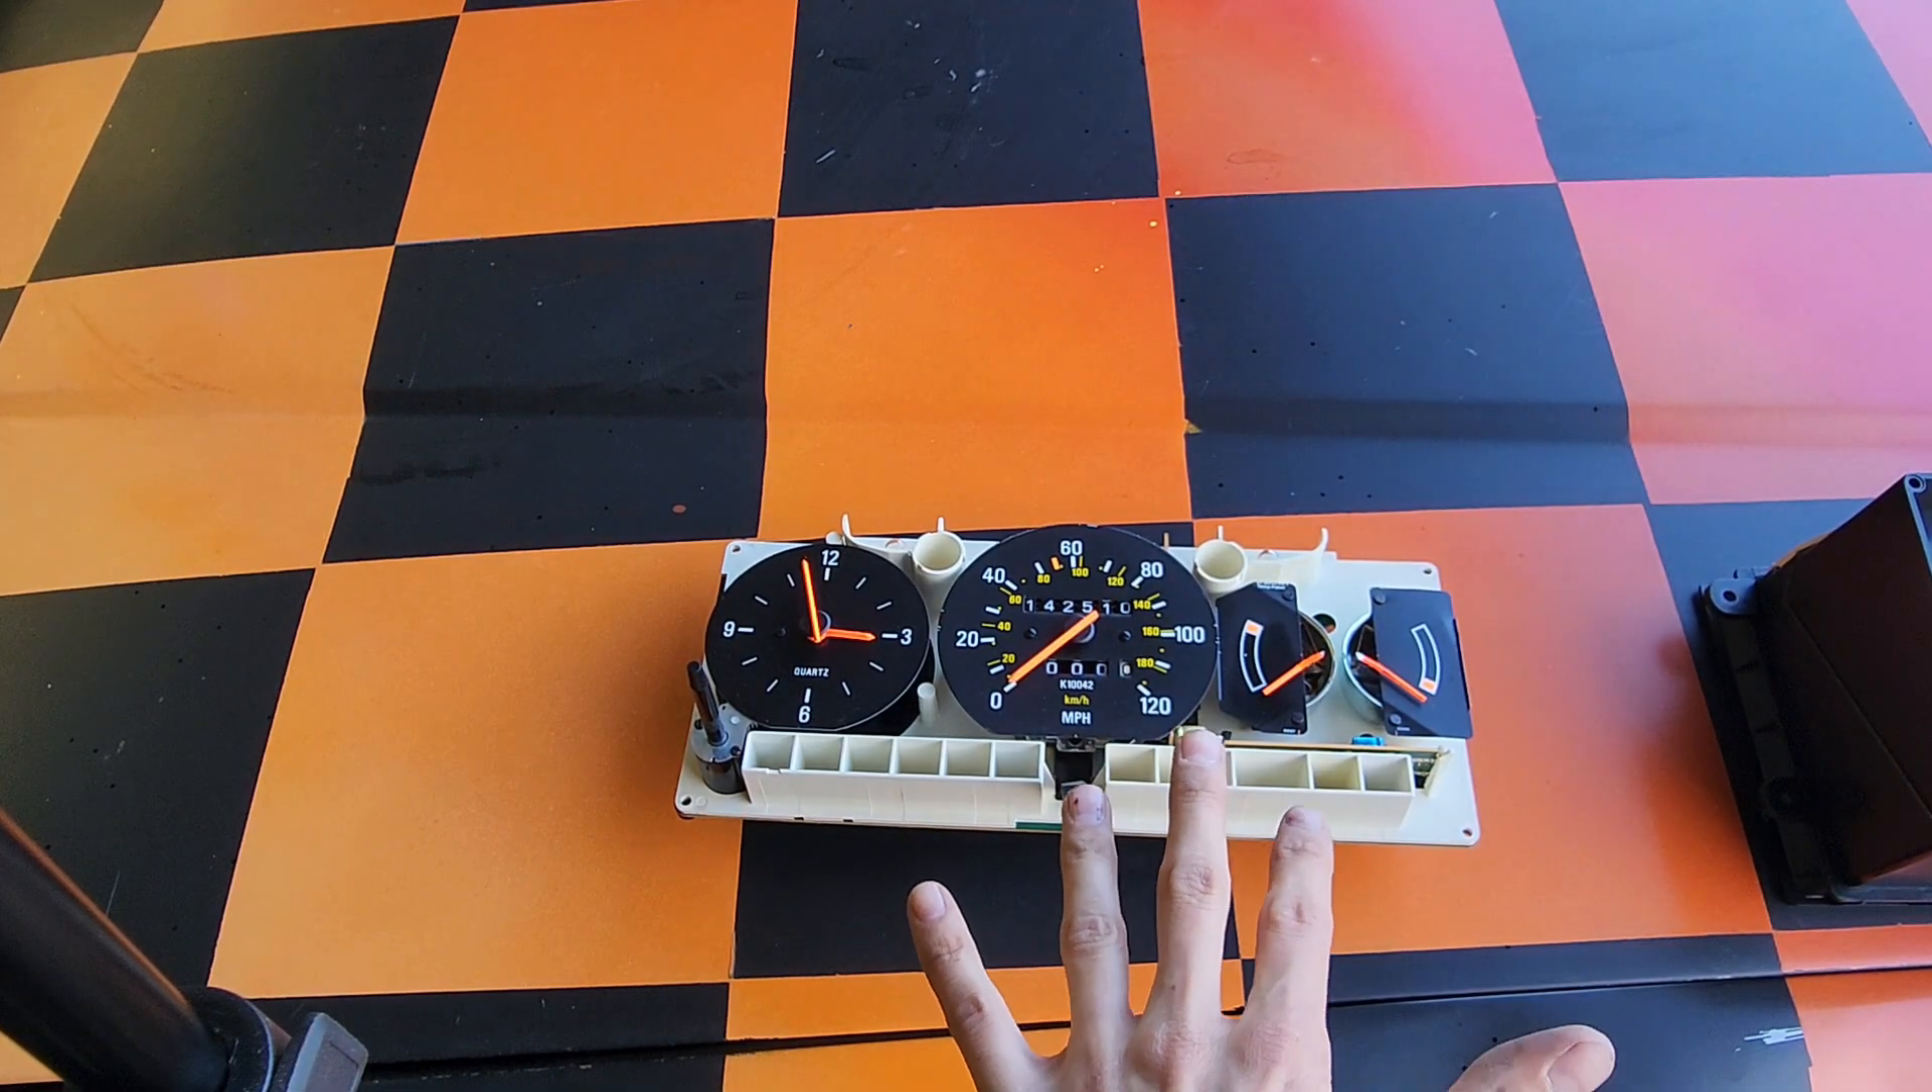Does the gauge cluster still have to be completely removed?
No.